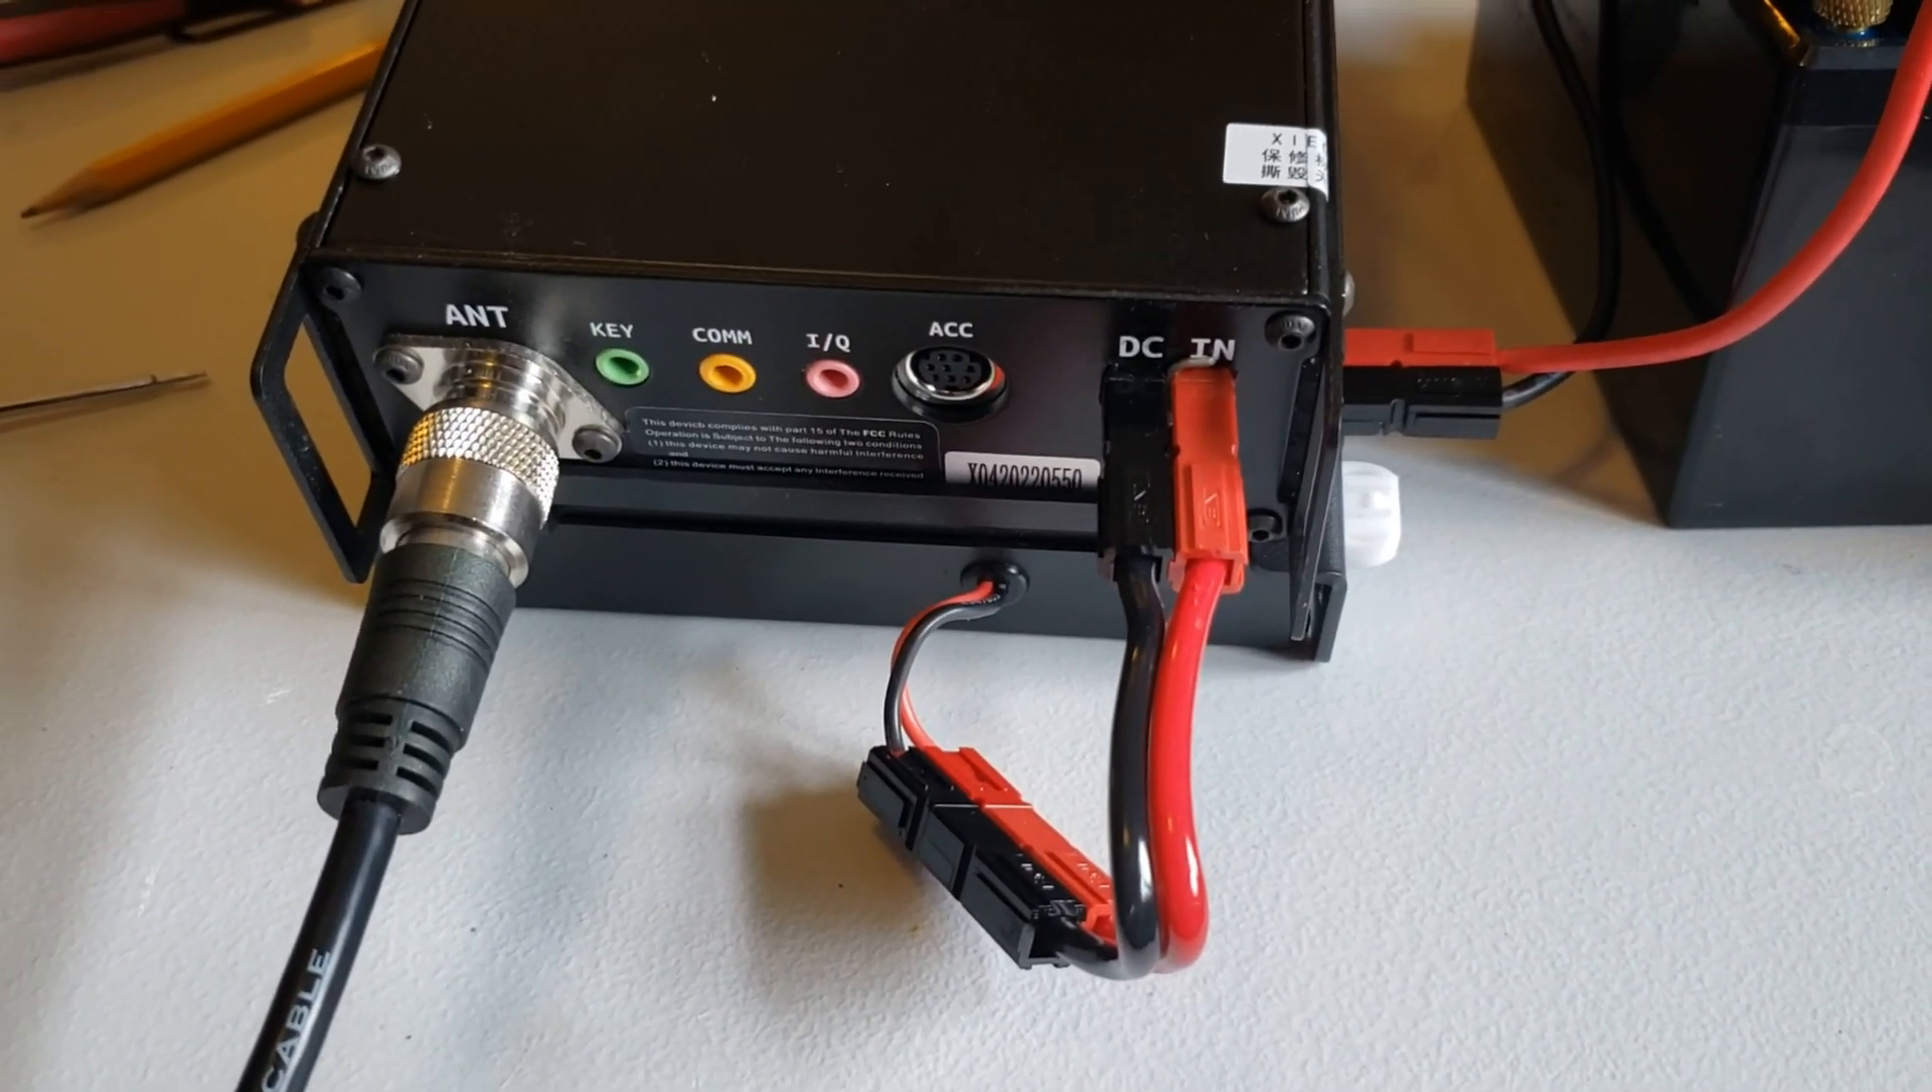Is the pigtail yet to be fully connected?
No.